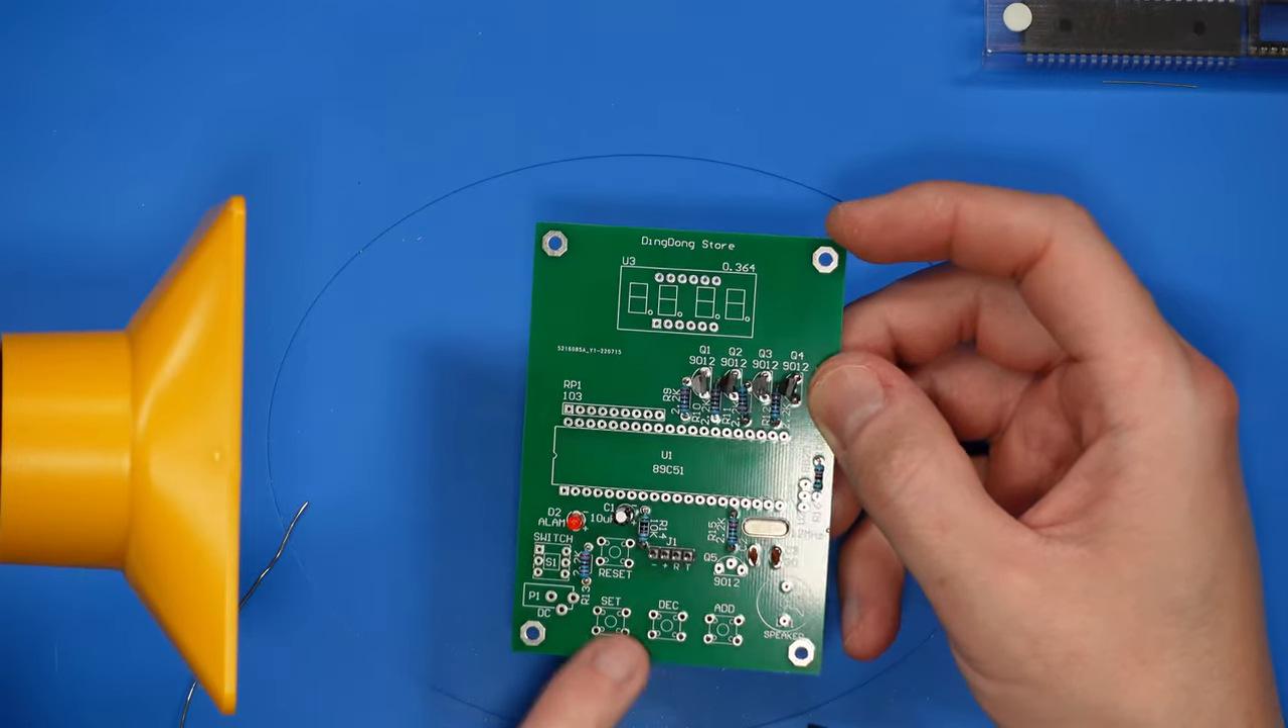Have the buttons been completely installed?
No.